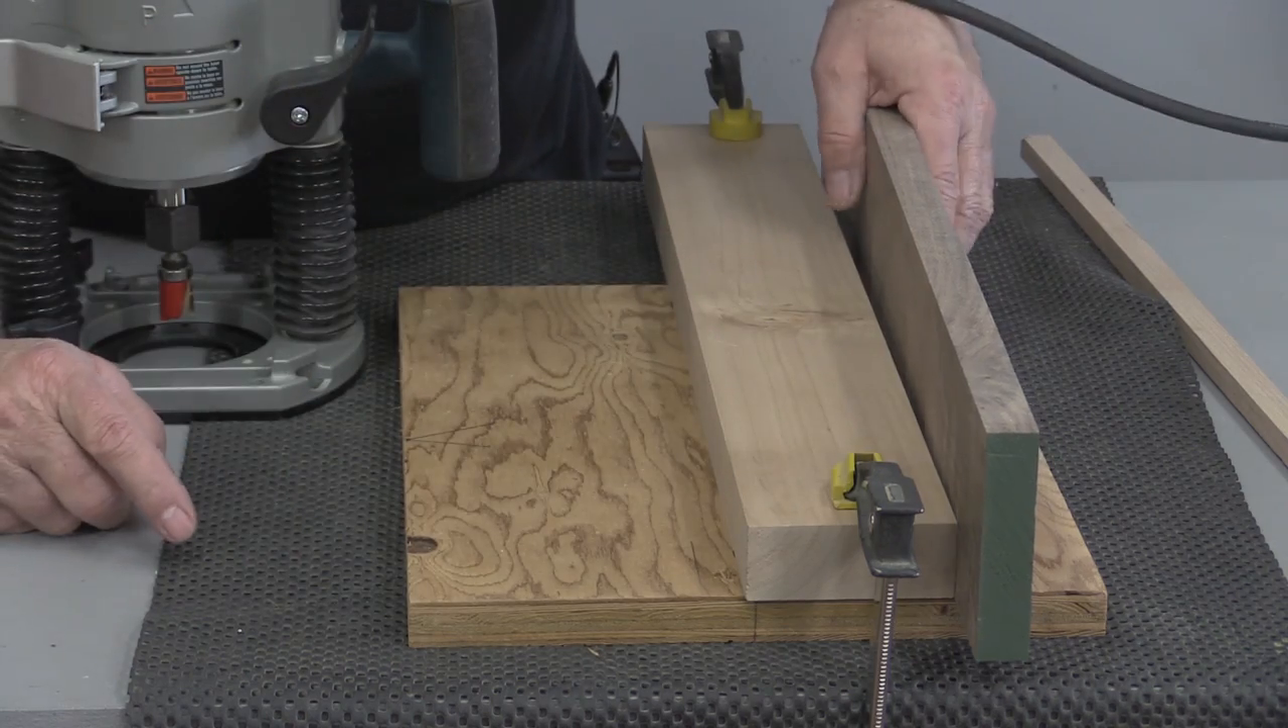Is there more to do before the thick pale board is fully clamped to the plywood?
No.